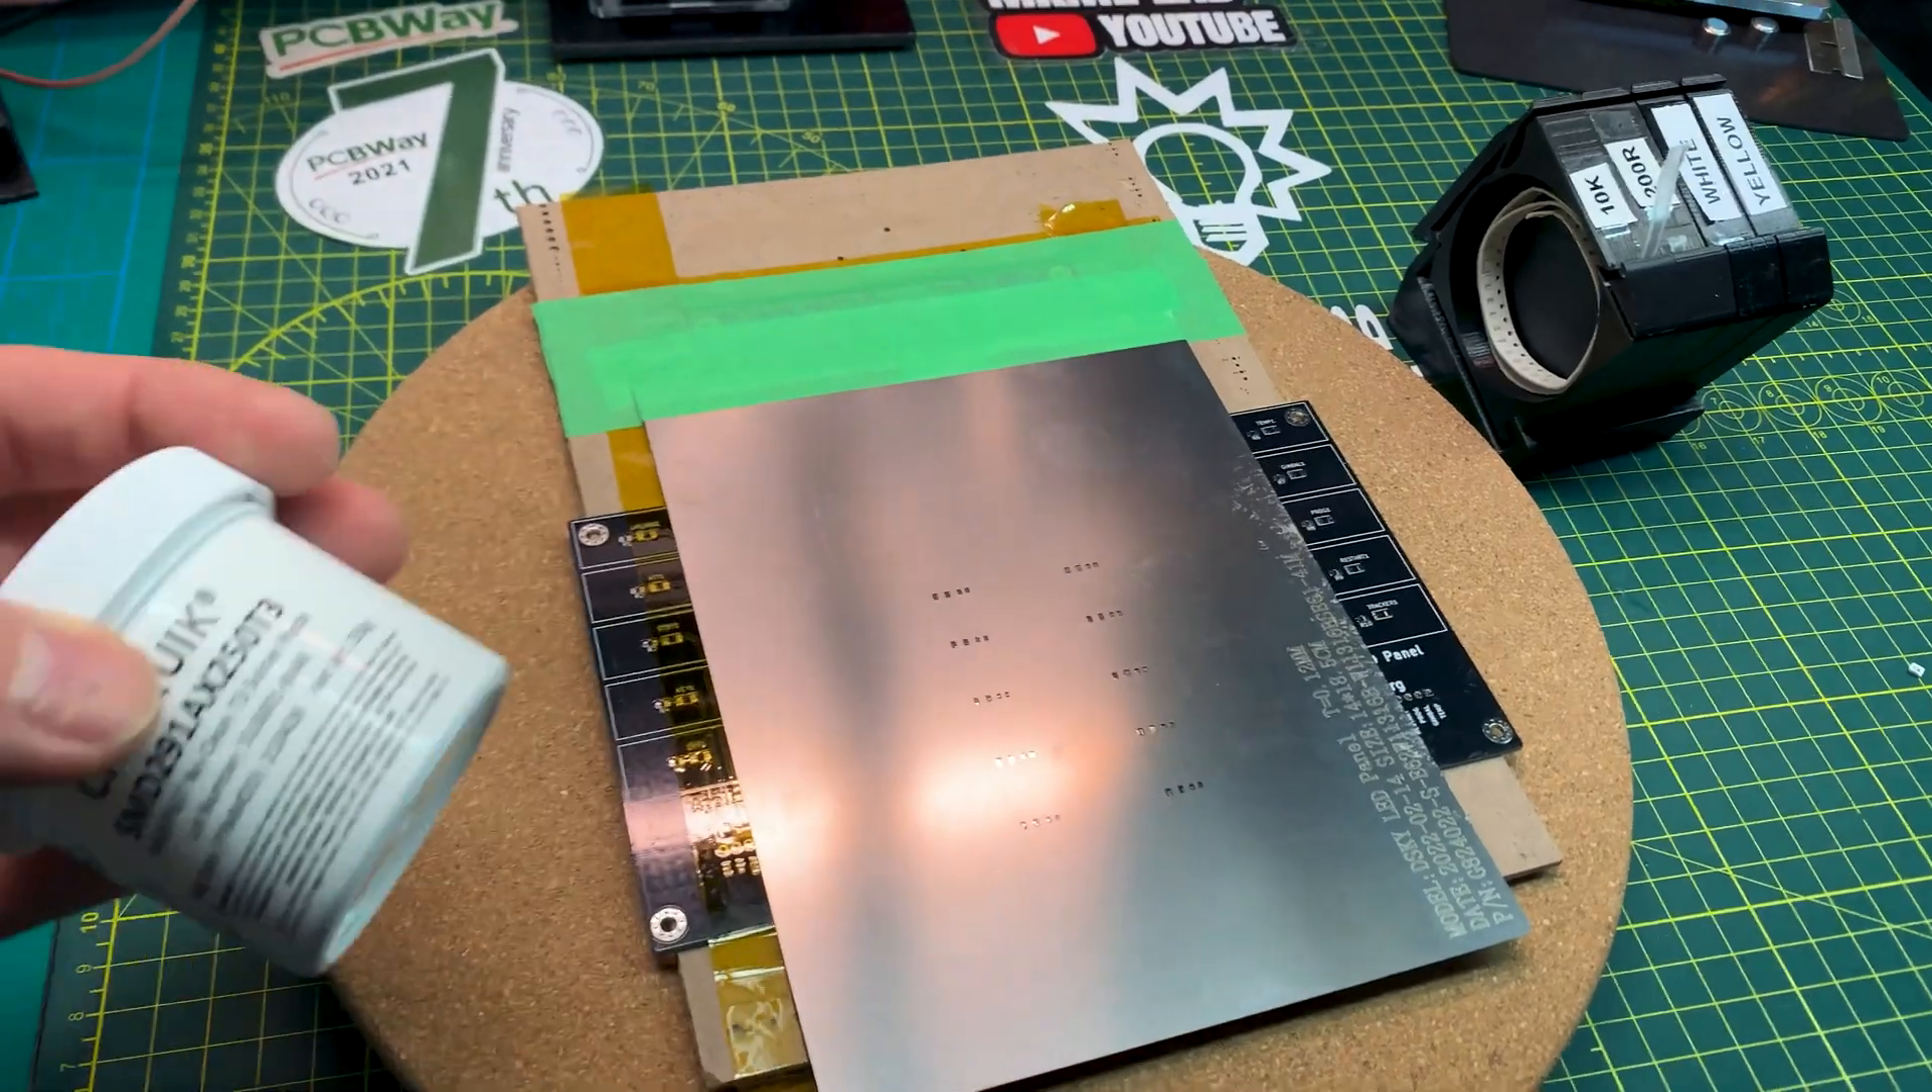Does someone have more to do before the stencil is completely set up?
No.